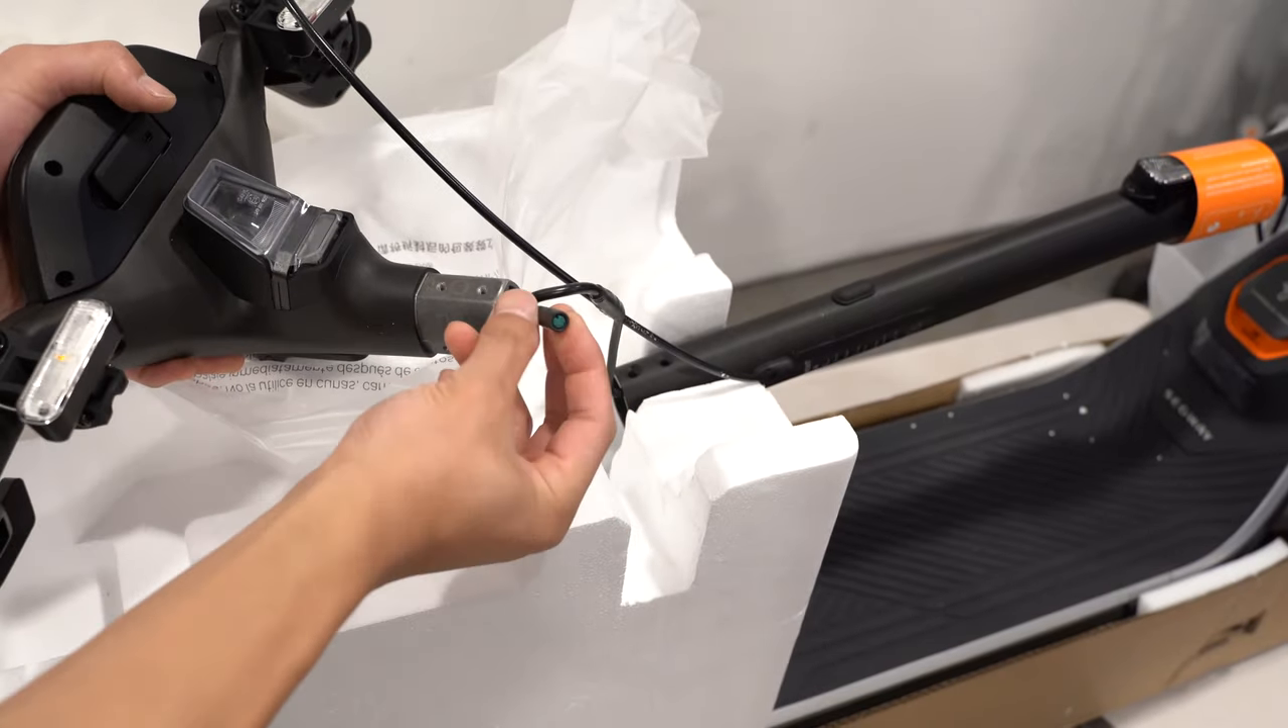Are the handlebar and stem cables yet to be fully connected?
Yes.